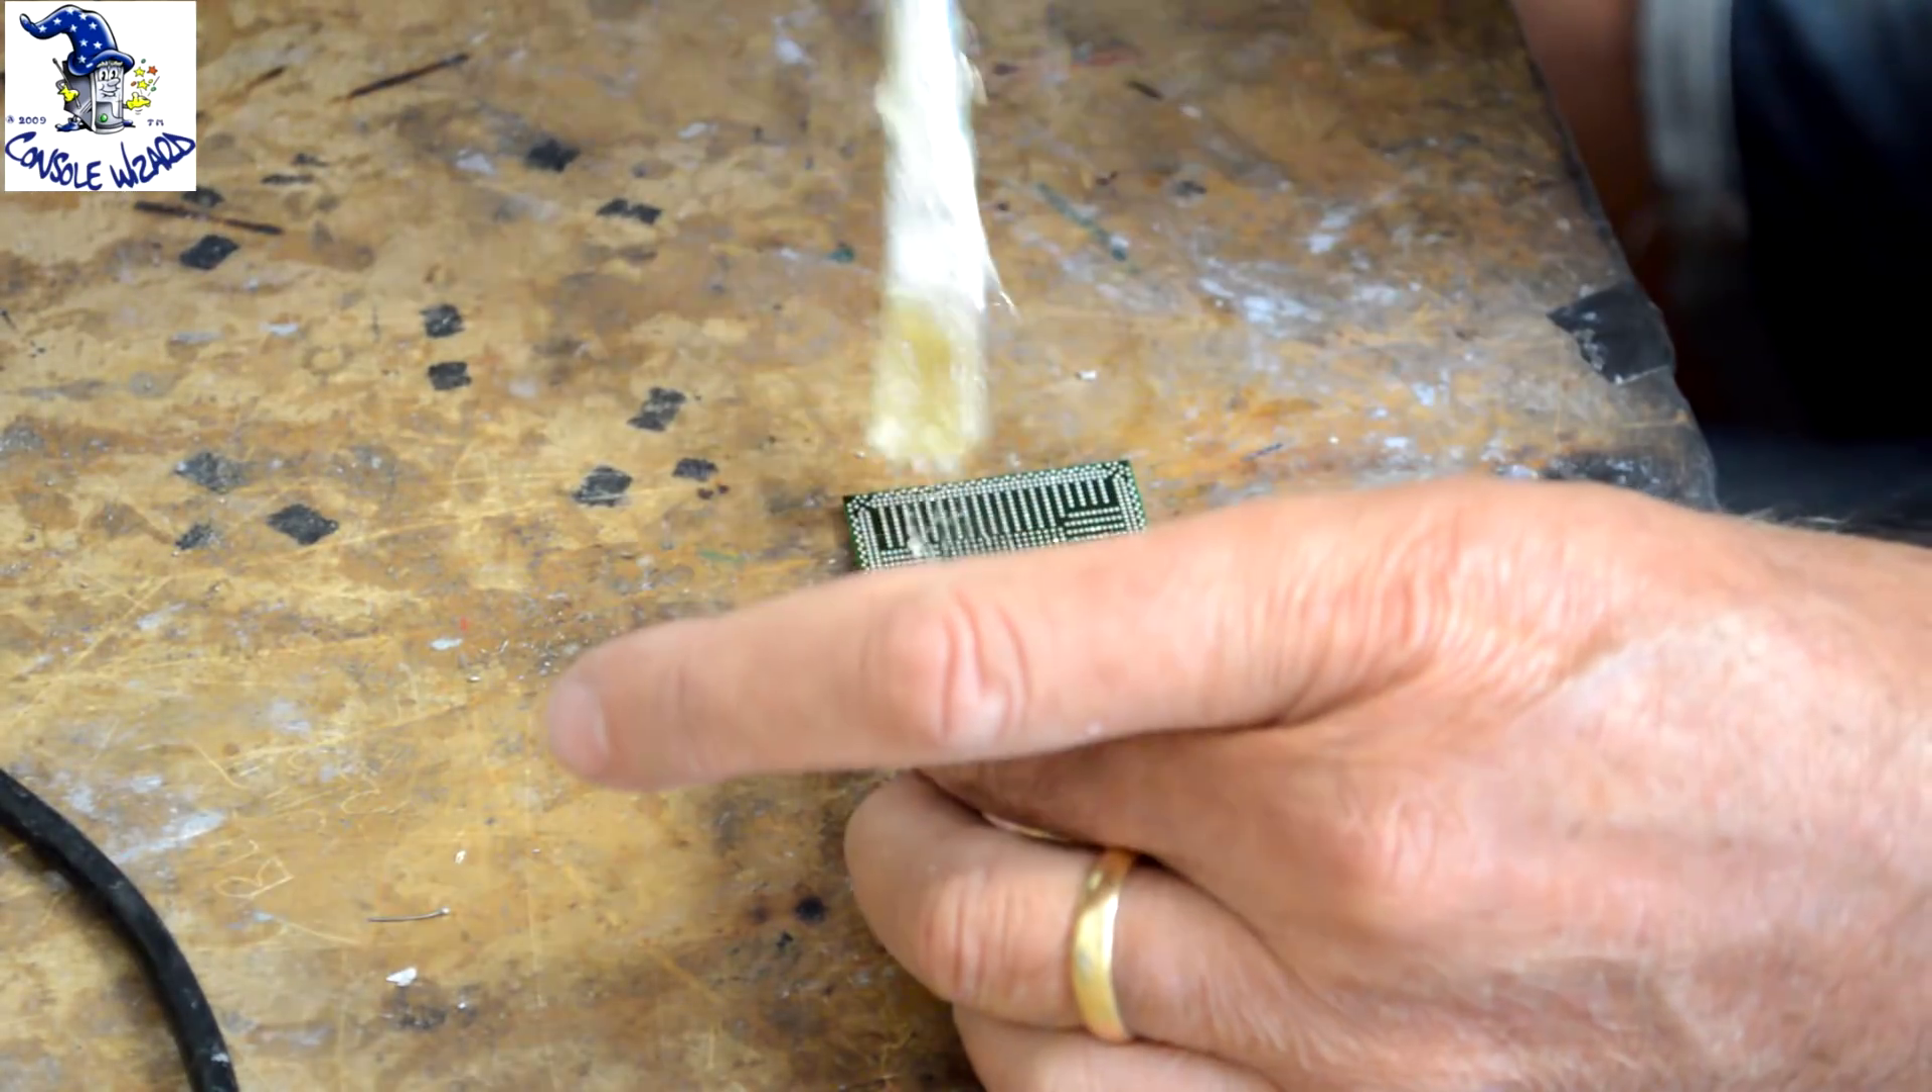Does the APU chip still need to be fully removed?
No.